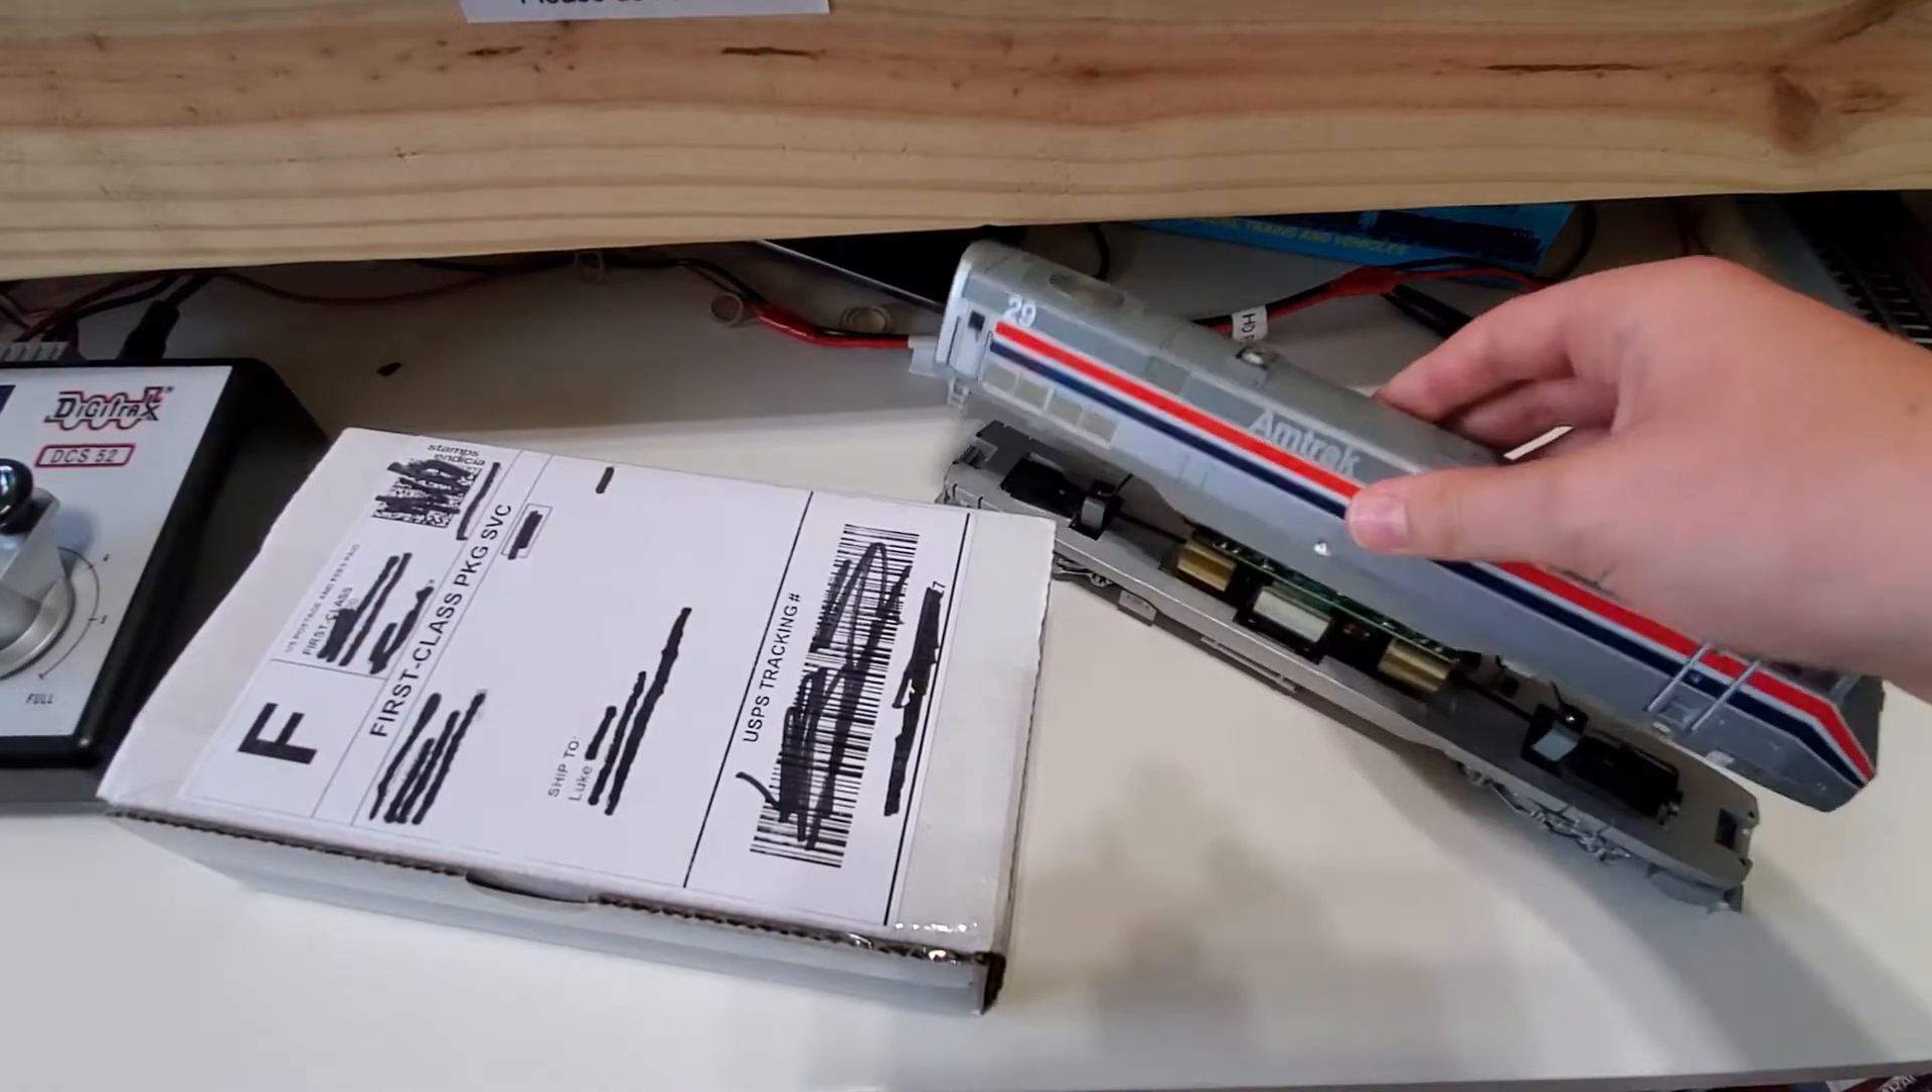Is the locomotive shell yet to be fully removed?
No.